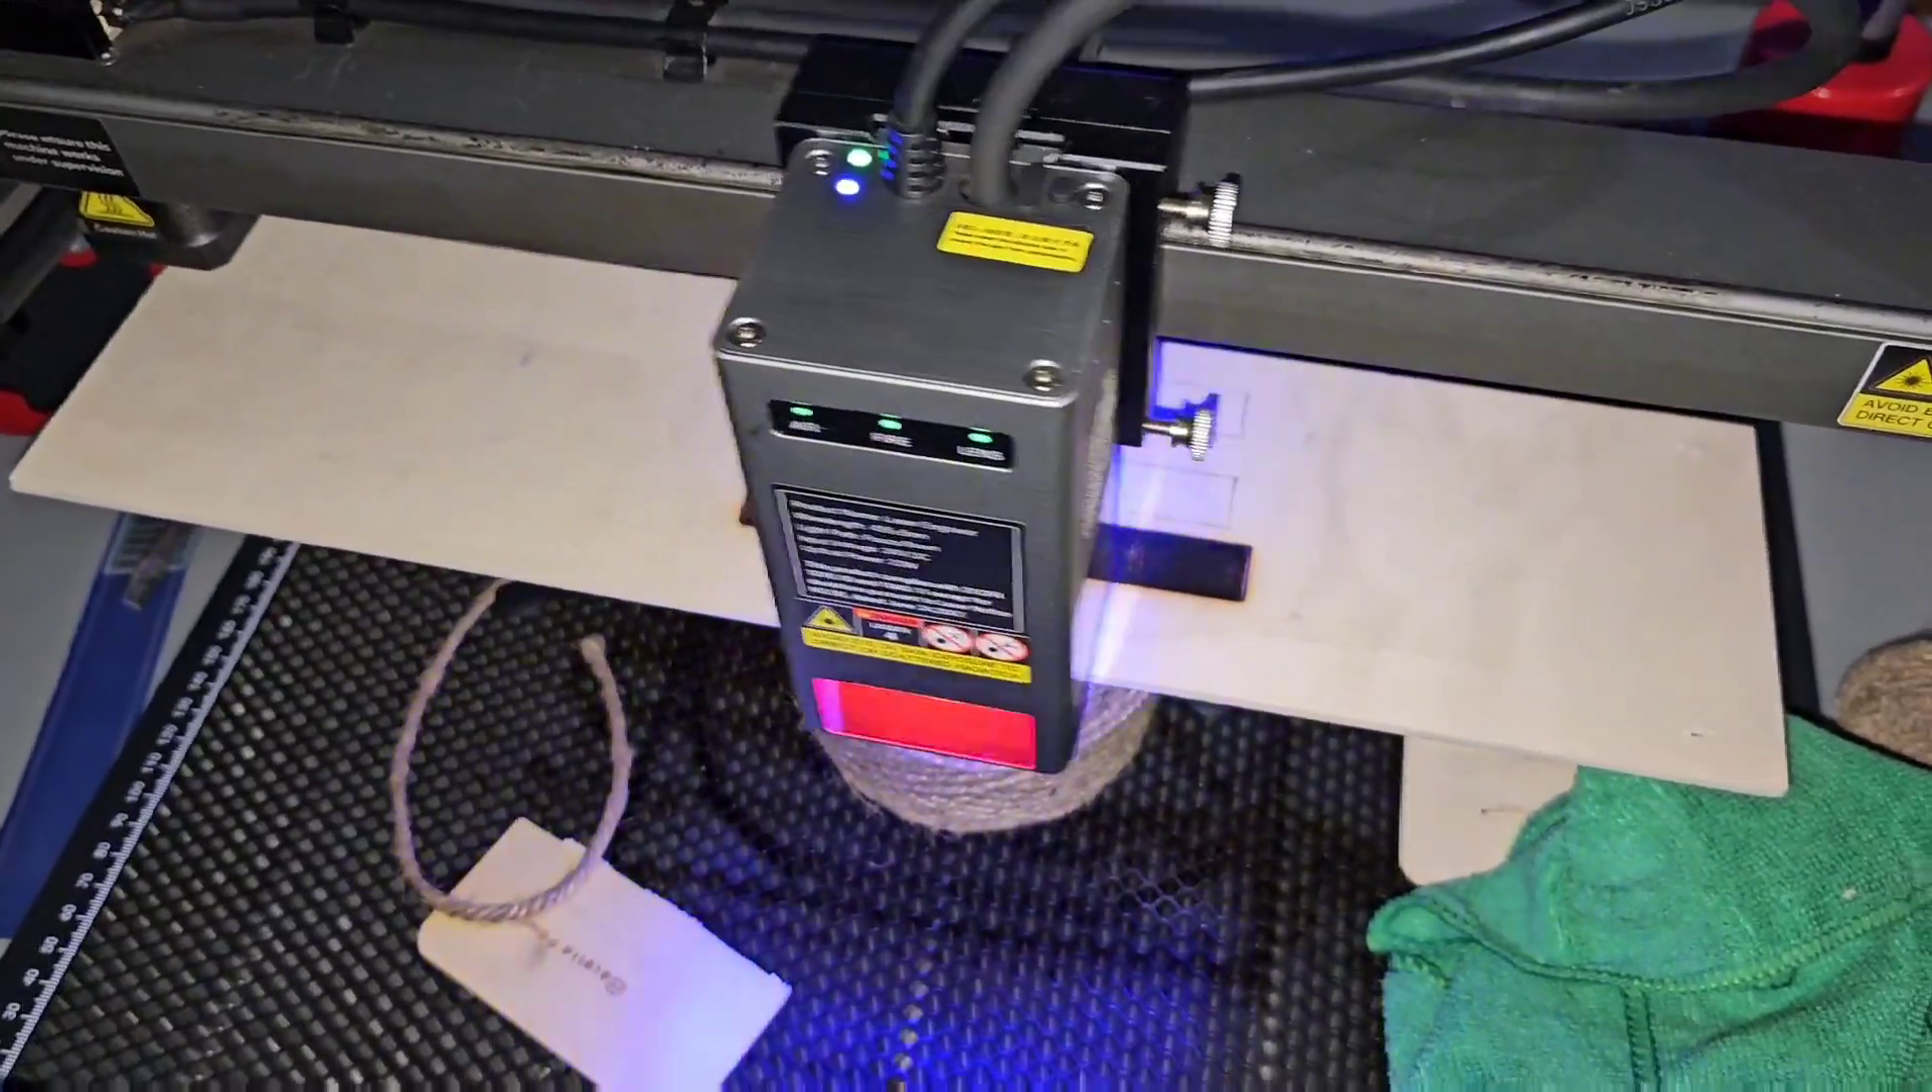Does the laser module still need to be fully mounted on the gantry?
No.